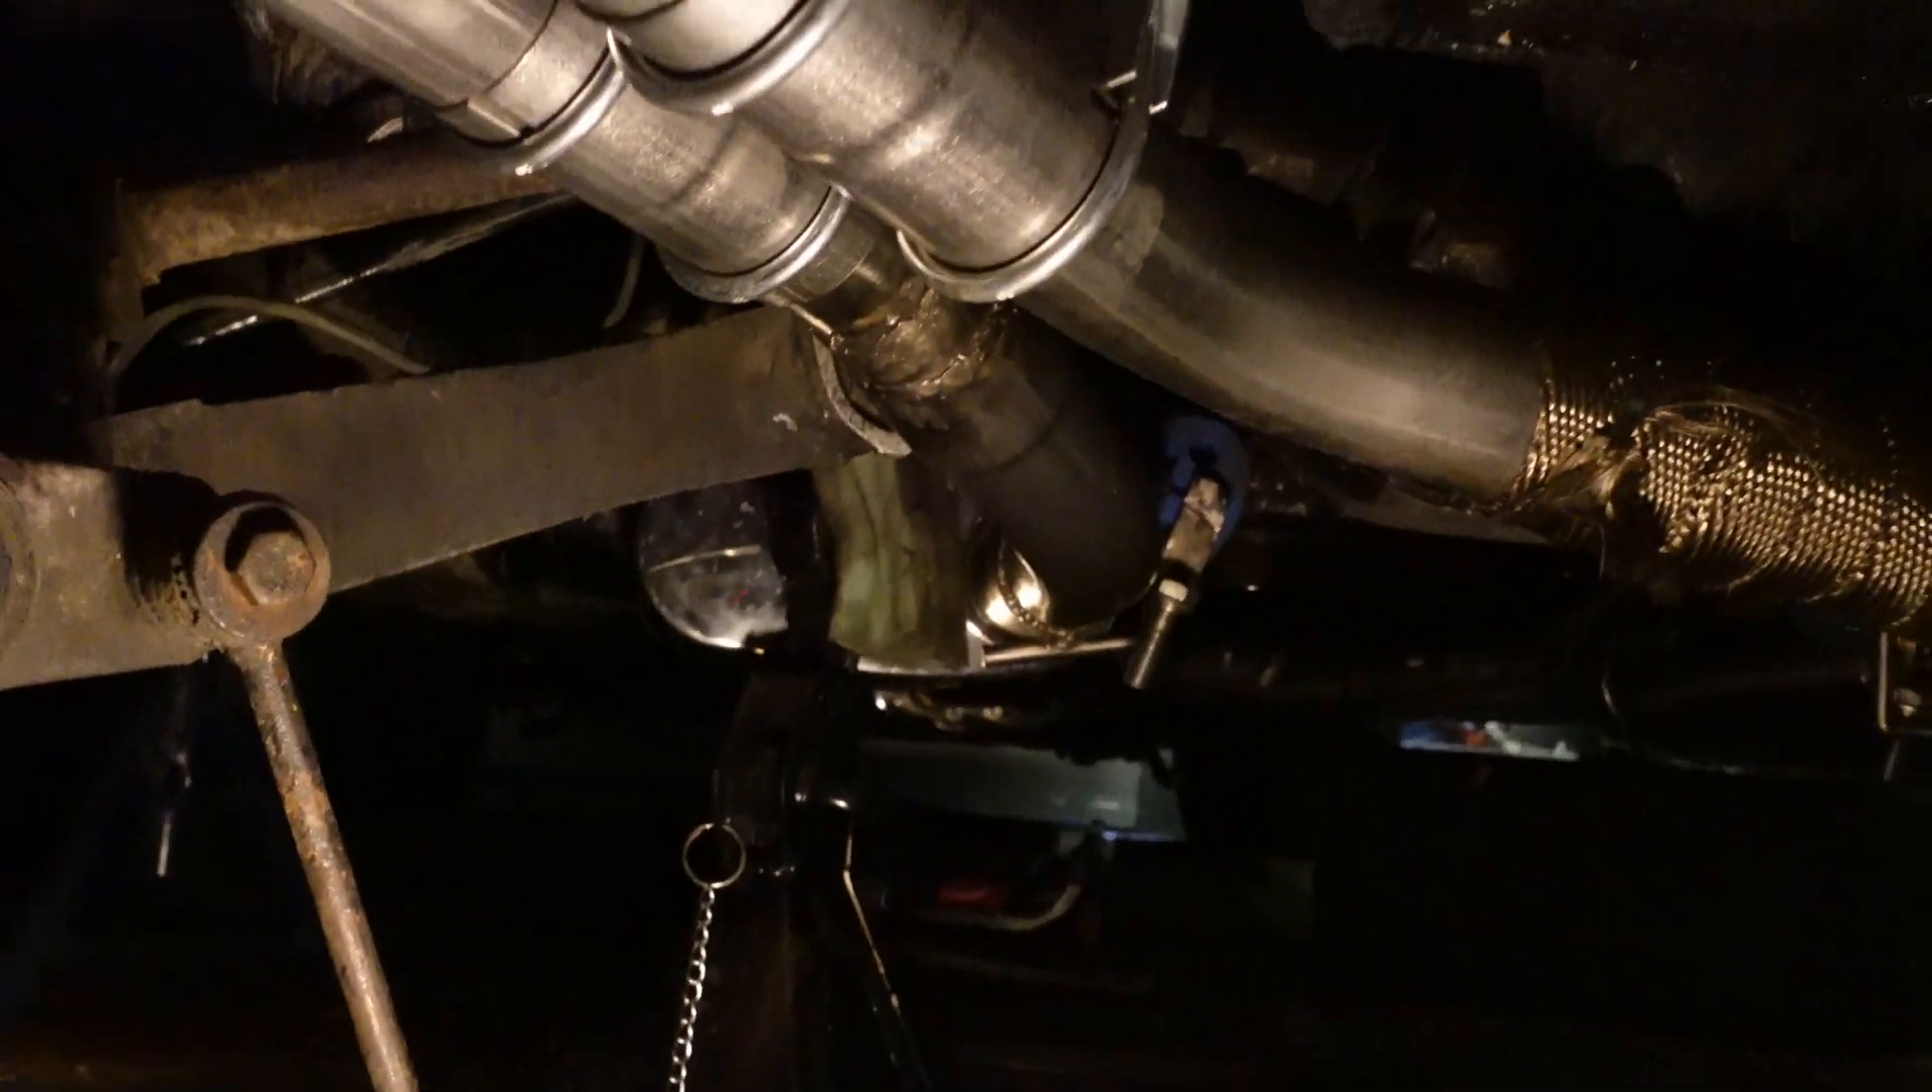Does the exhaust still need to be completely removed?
Yes.